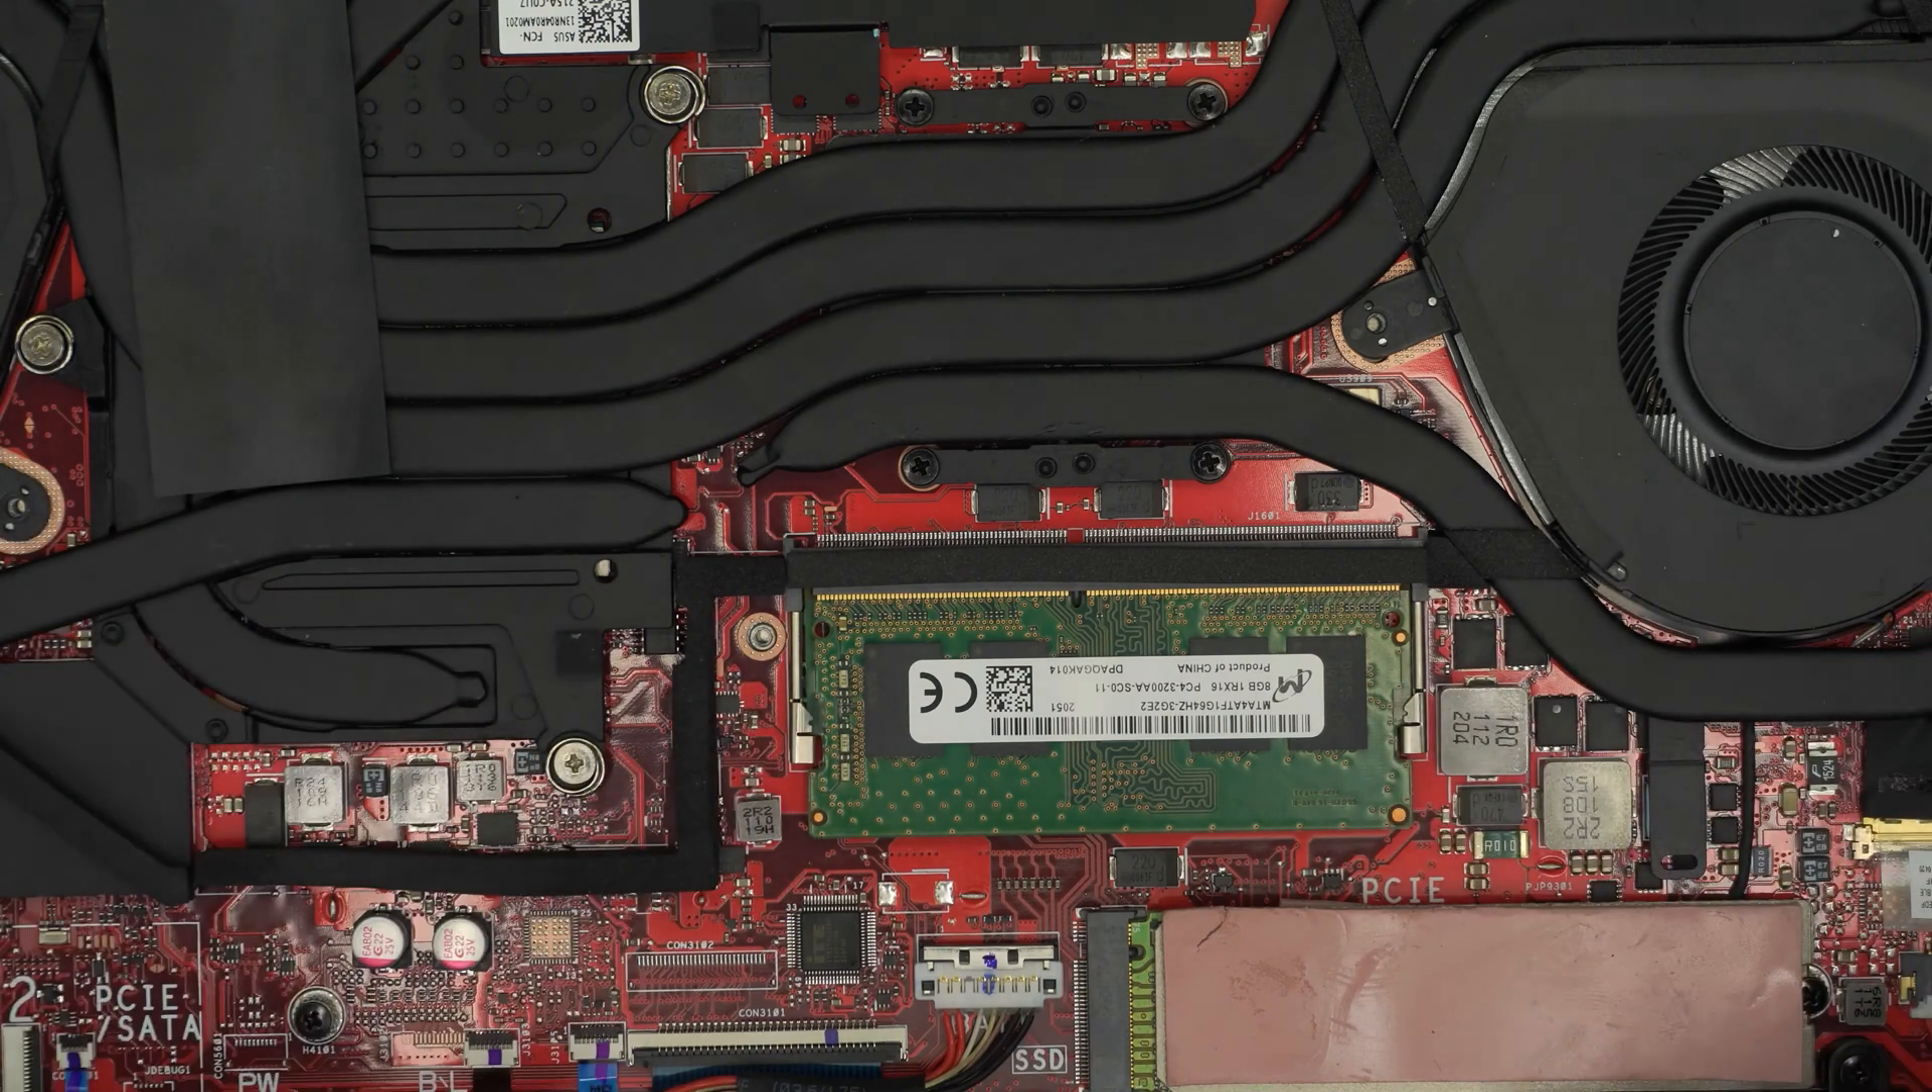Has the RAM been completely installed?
Yes.